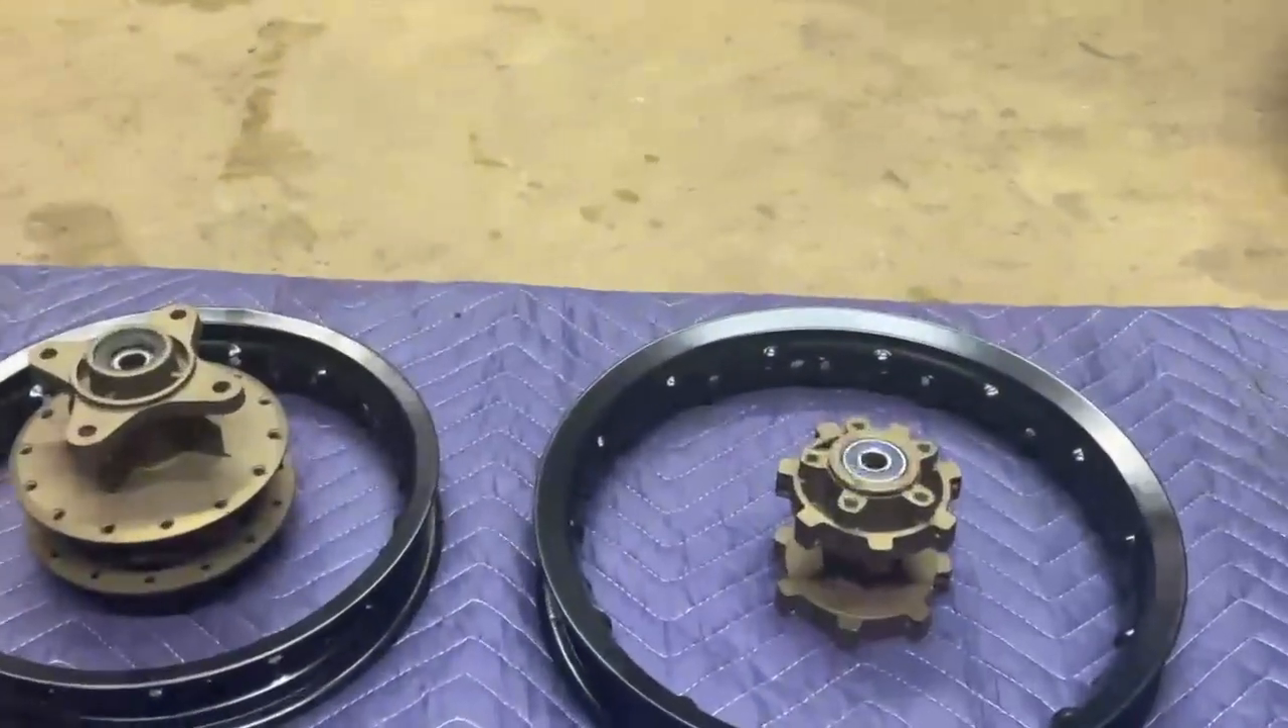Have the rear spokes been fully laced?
No.